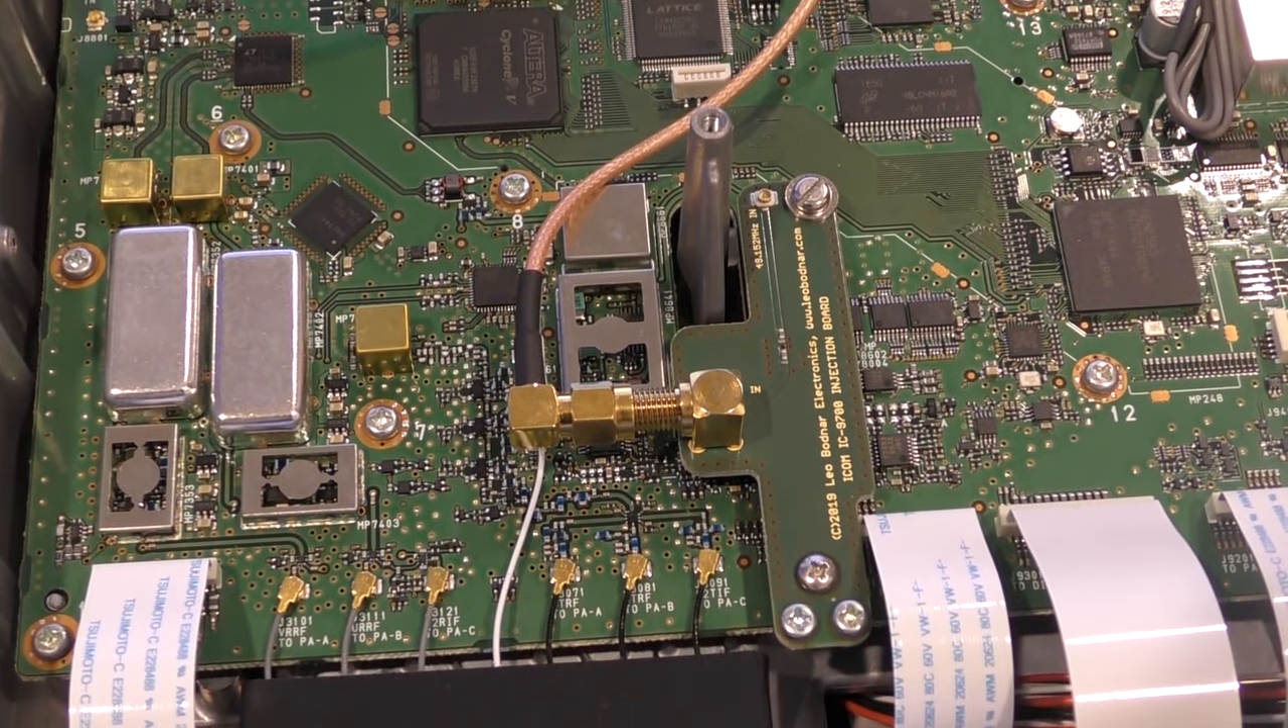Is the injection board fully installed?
Yes.